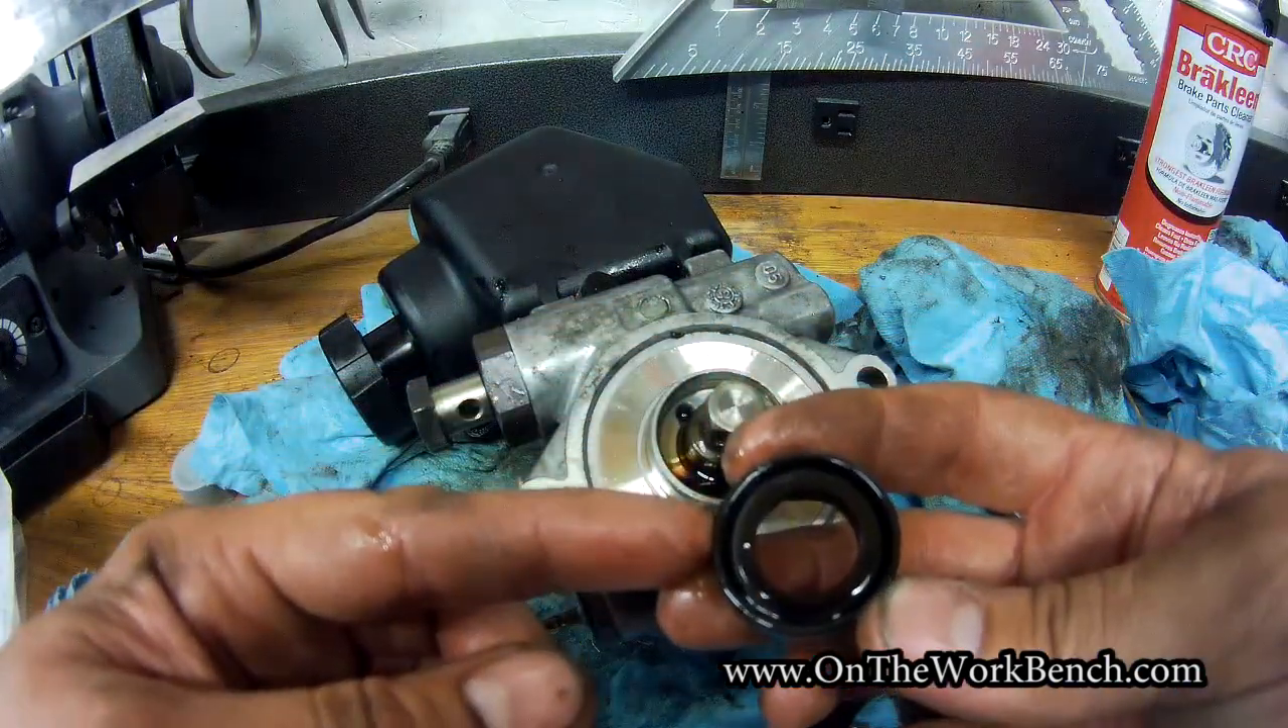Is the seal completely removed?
Yes.